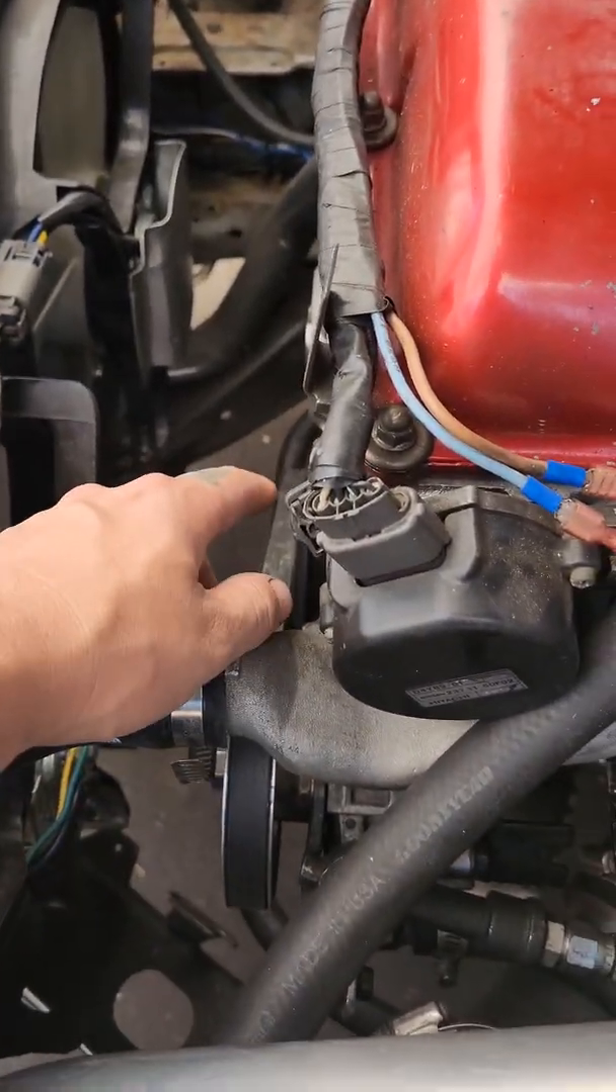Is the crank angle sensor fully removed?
No.